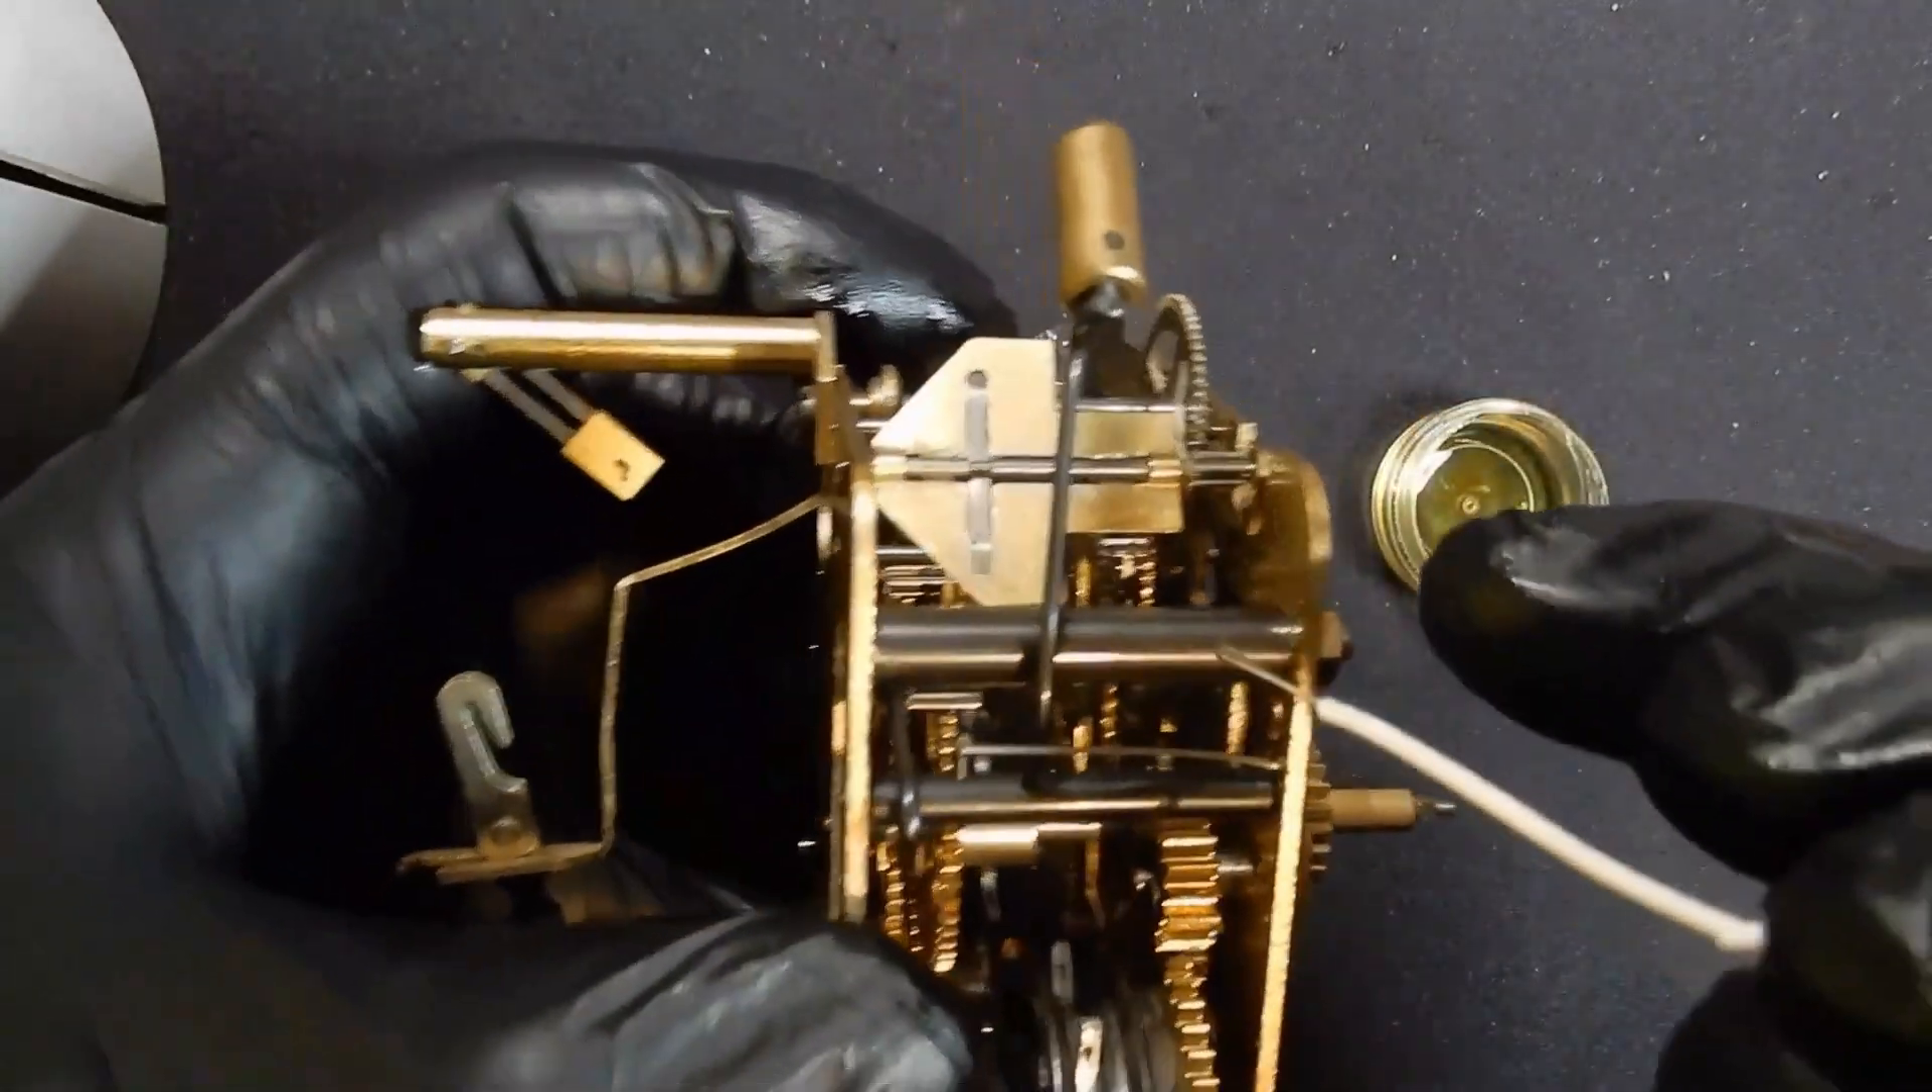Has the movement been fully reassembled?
Yes.